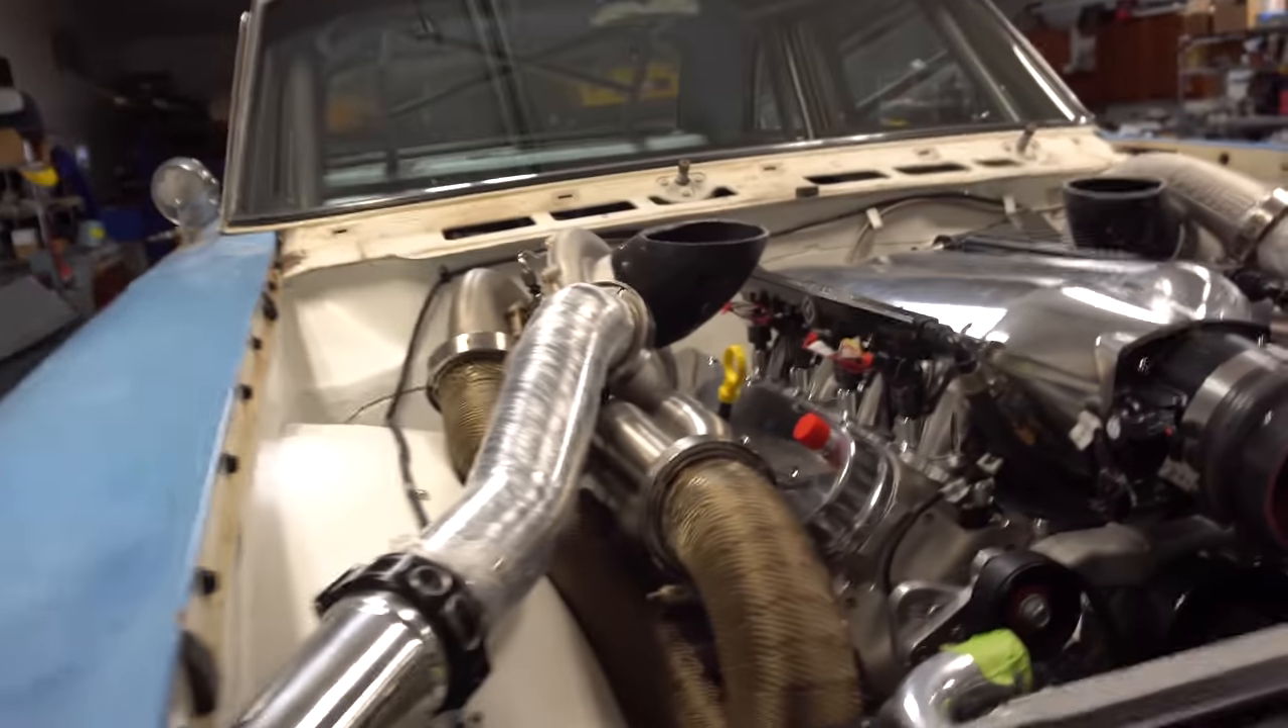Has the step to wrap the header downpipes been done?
Yes.